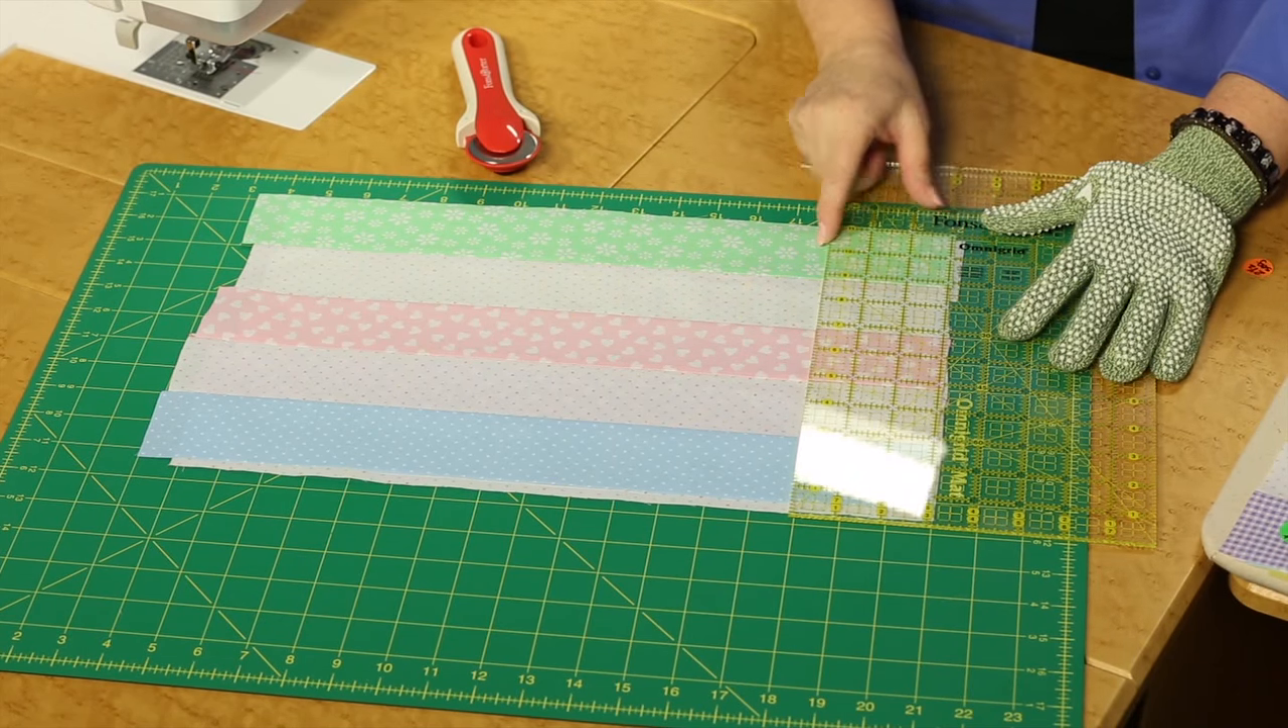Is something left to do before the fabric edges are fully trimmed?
Yes.